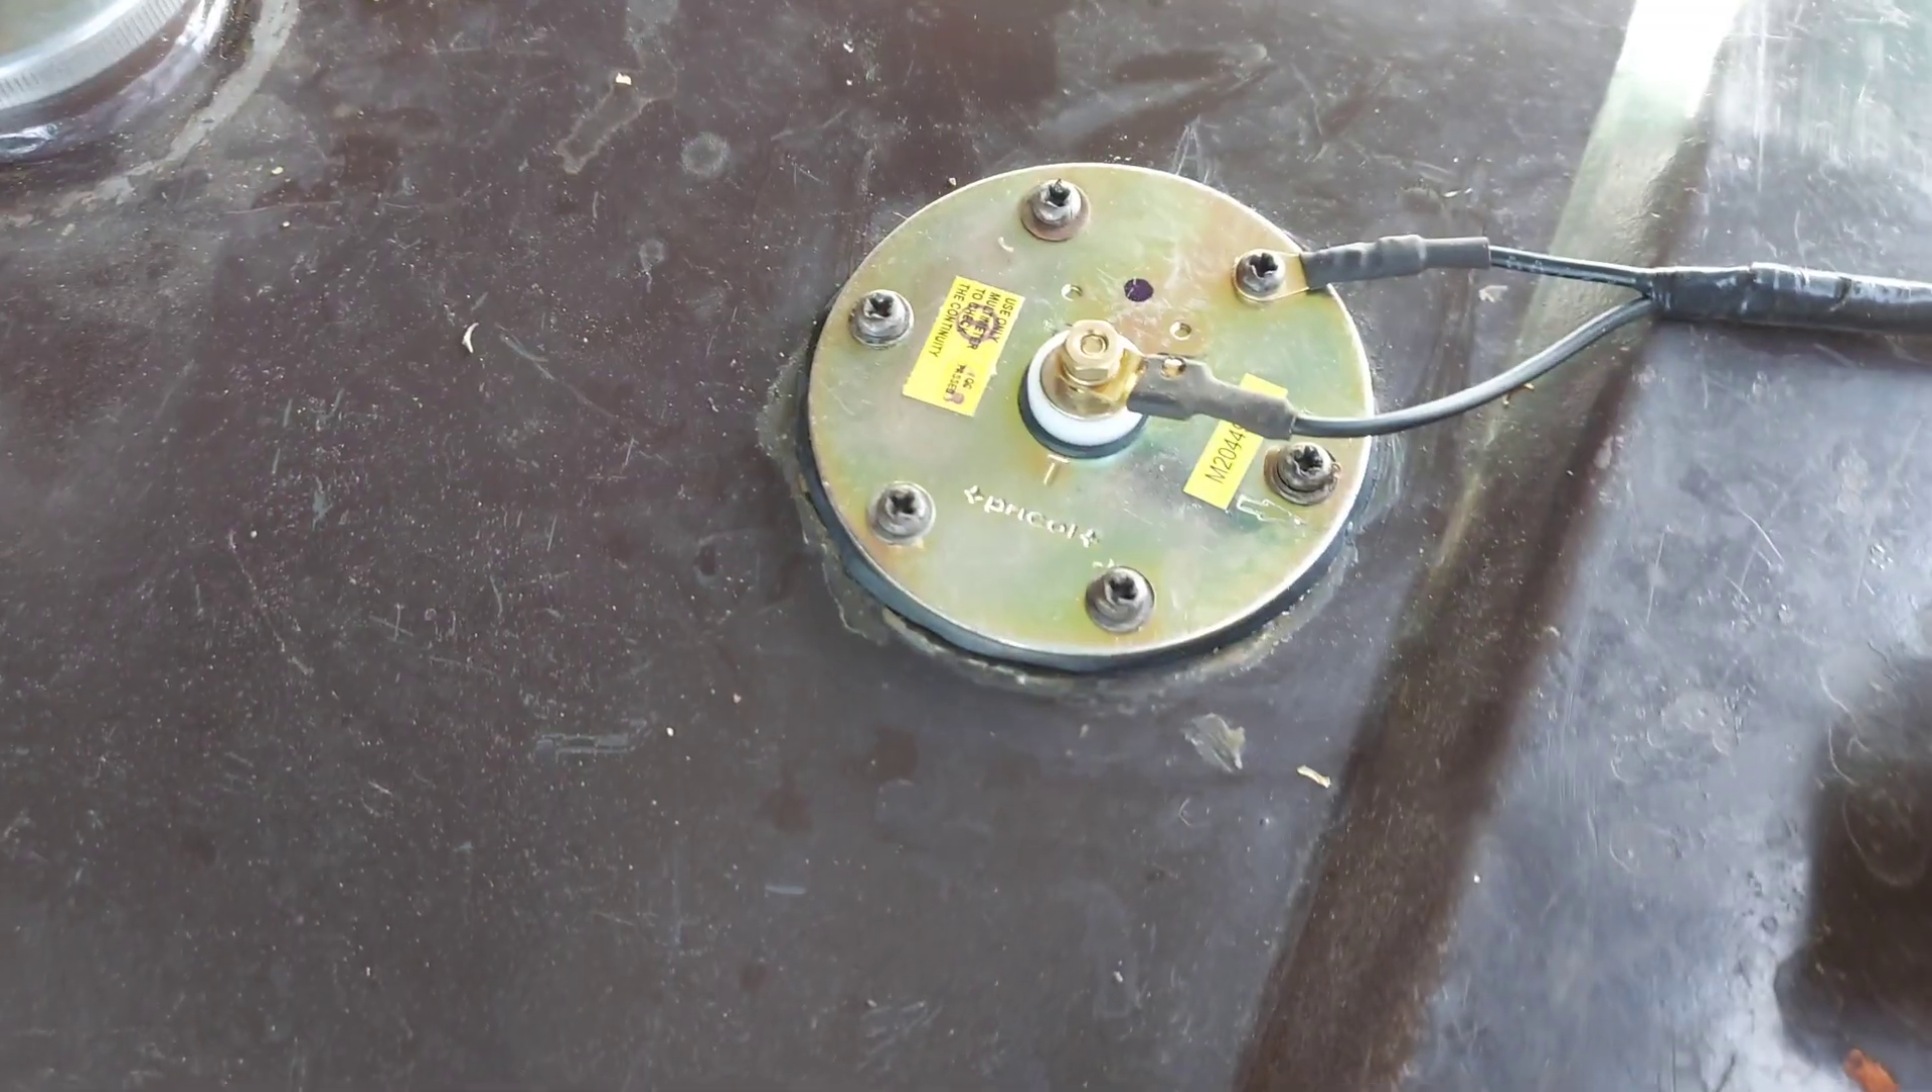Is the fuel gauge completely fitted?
Yes.